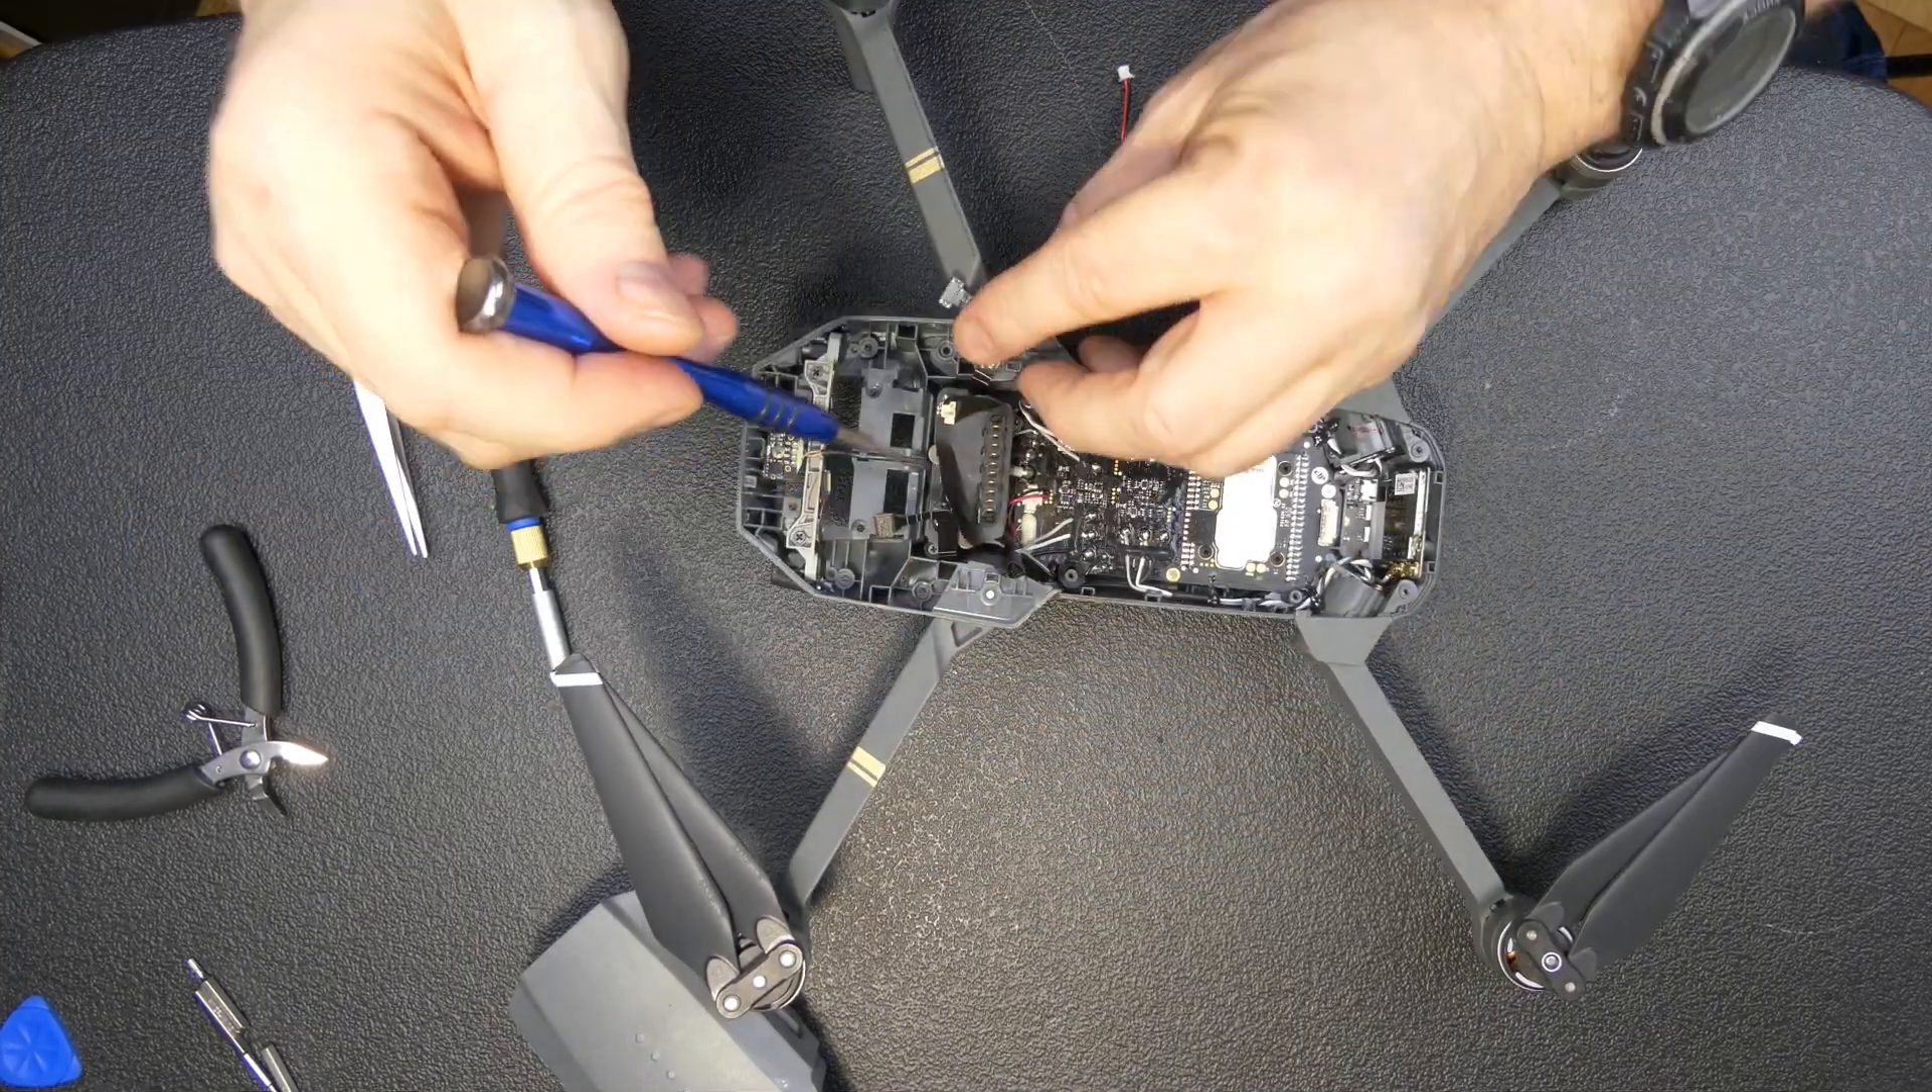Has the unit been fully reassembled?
No.